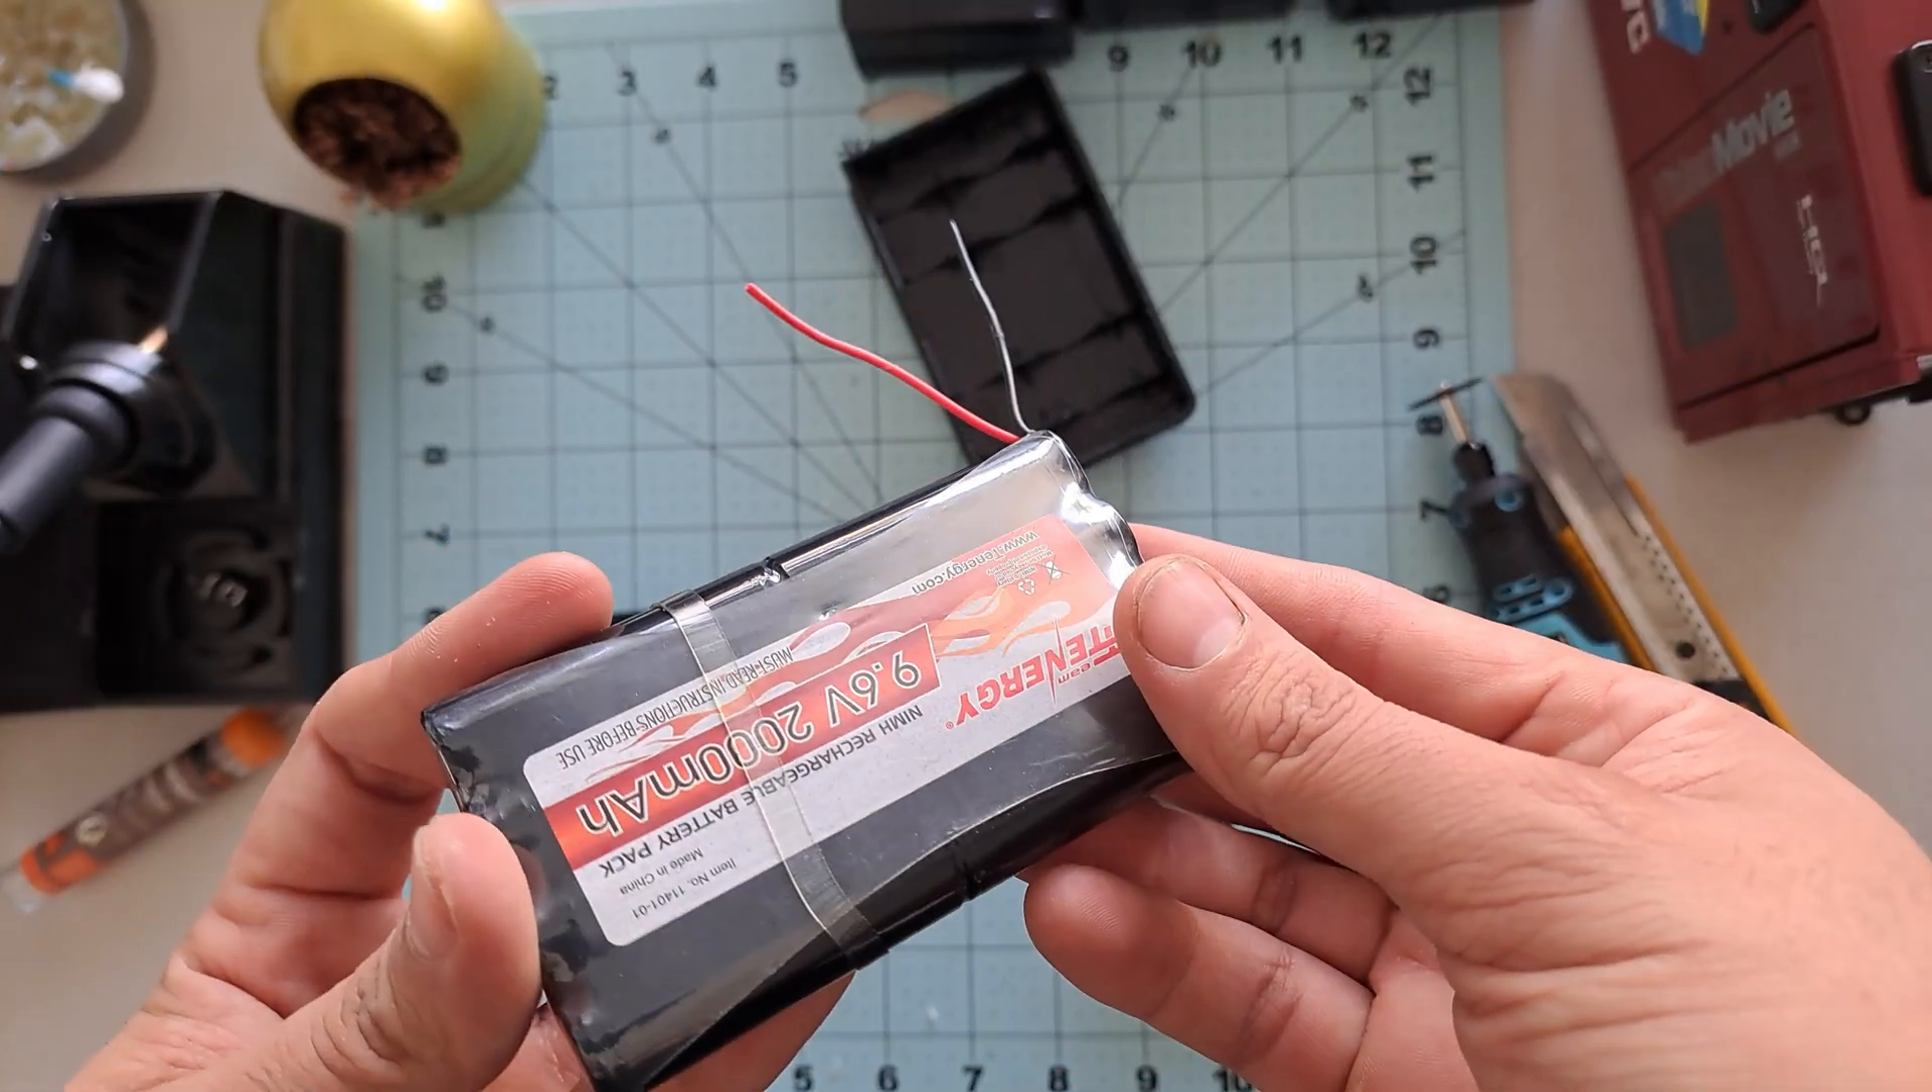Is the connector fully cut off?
Yes.